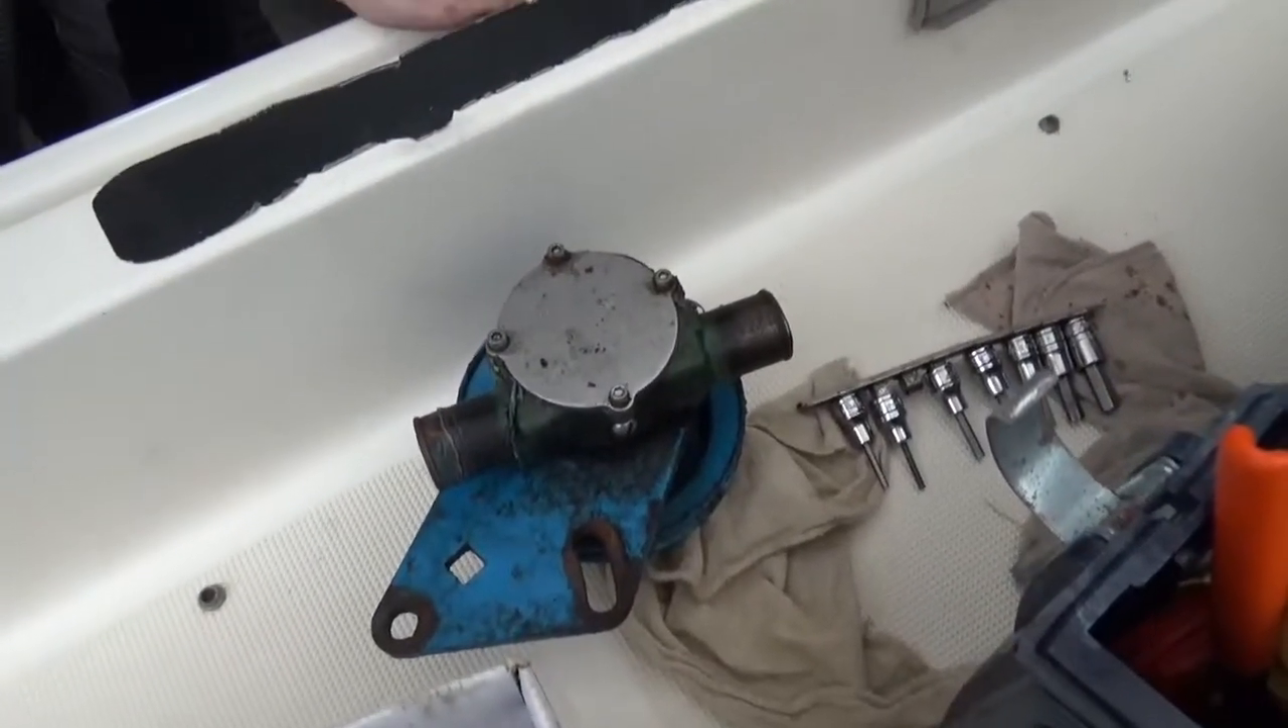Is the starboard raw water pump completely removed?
Yes.